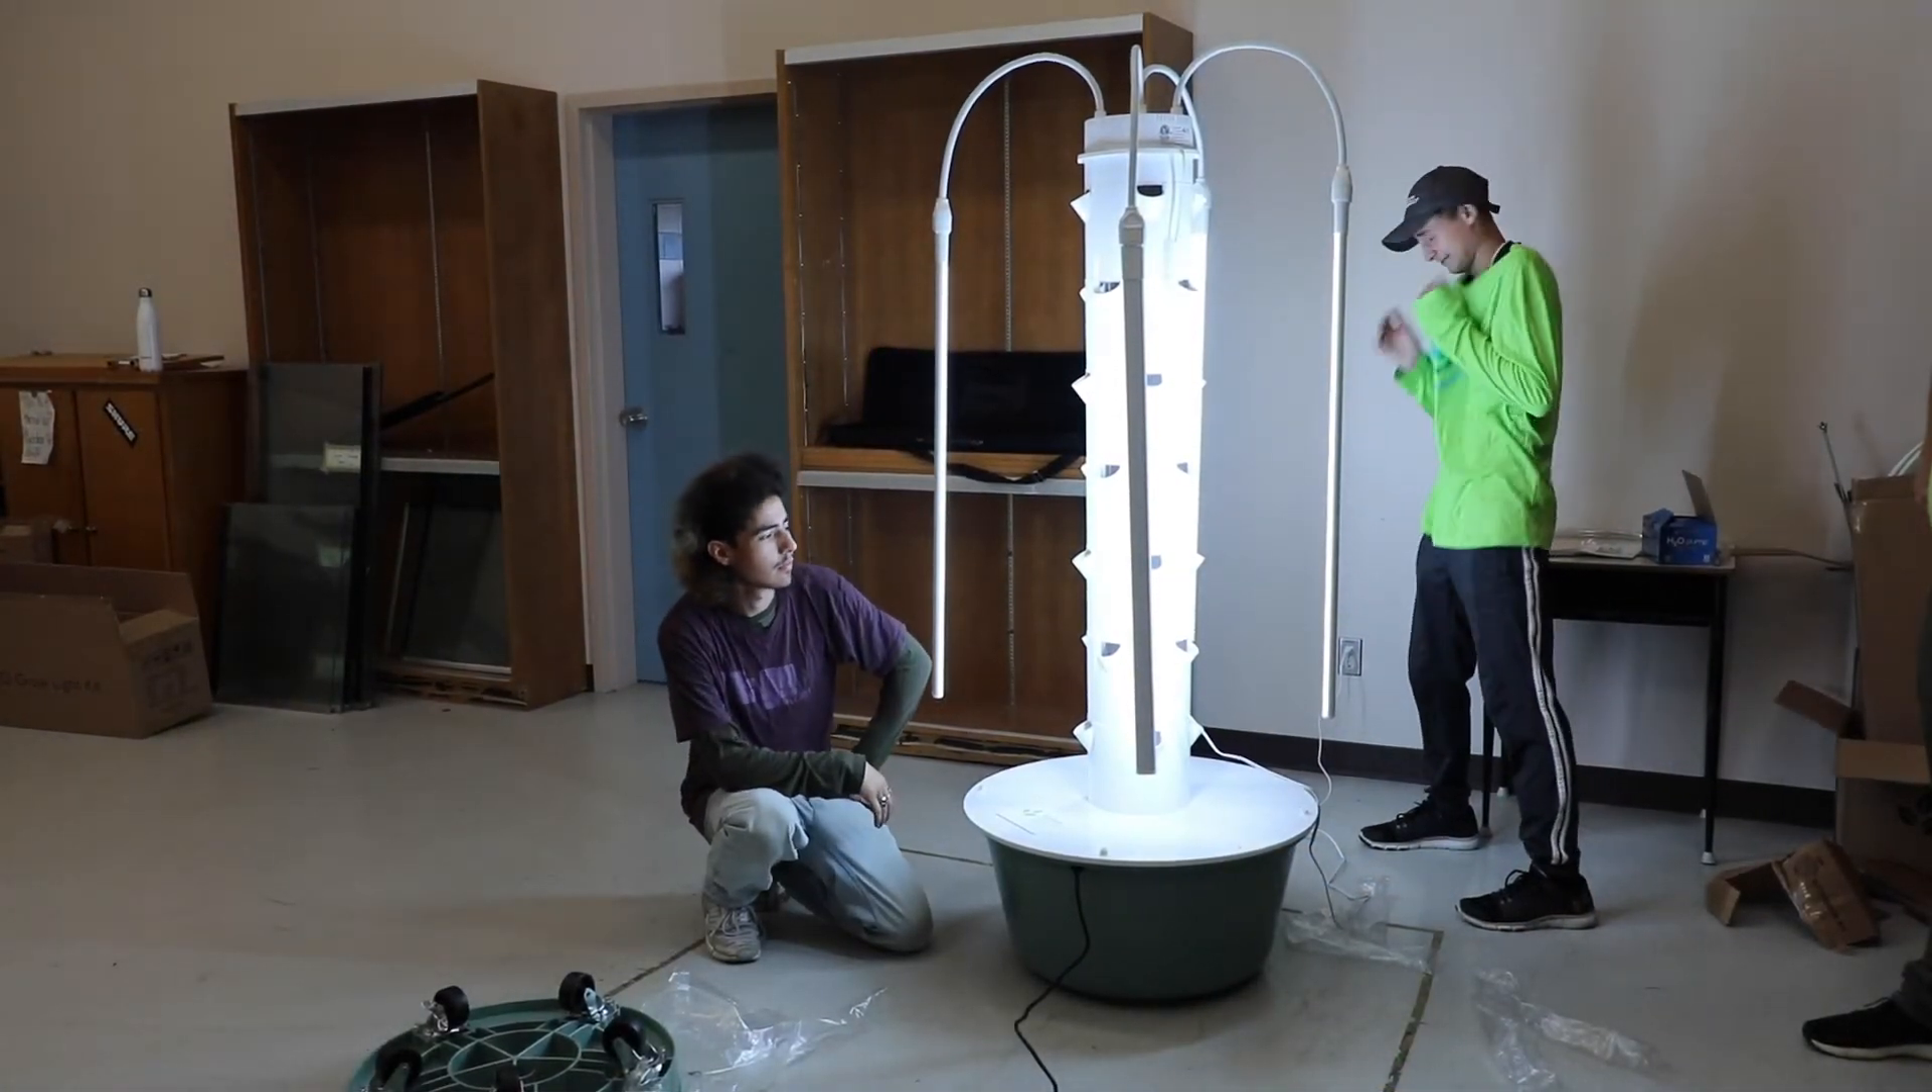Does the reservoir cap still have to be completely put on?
No.